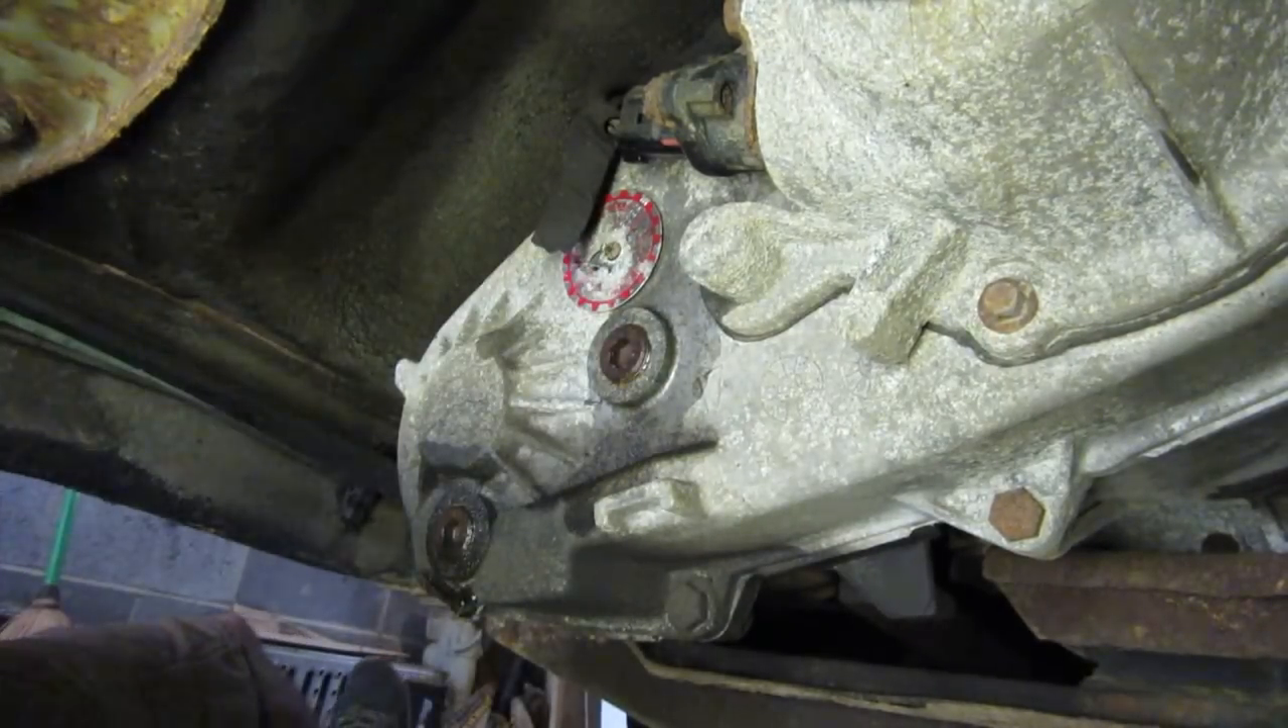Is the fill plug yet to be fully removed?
Yes.